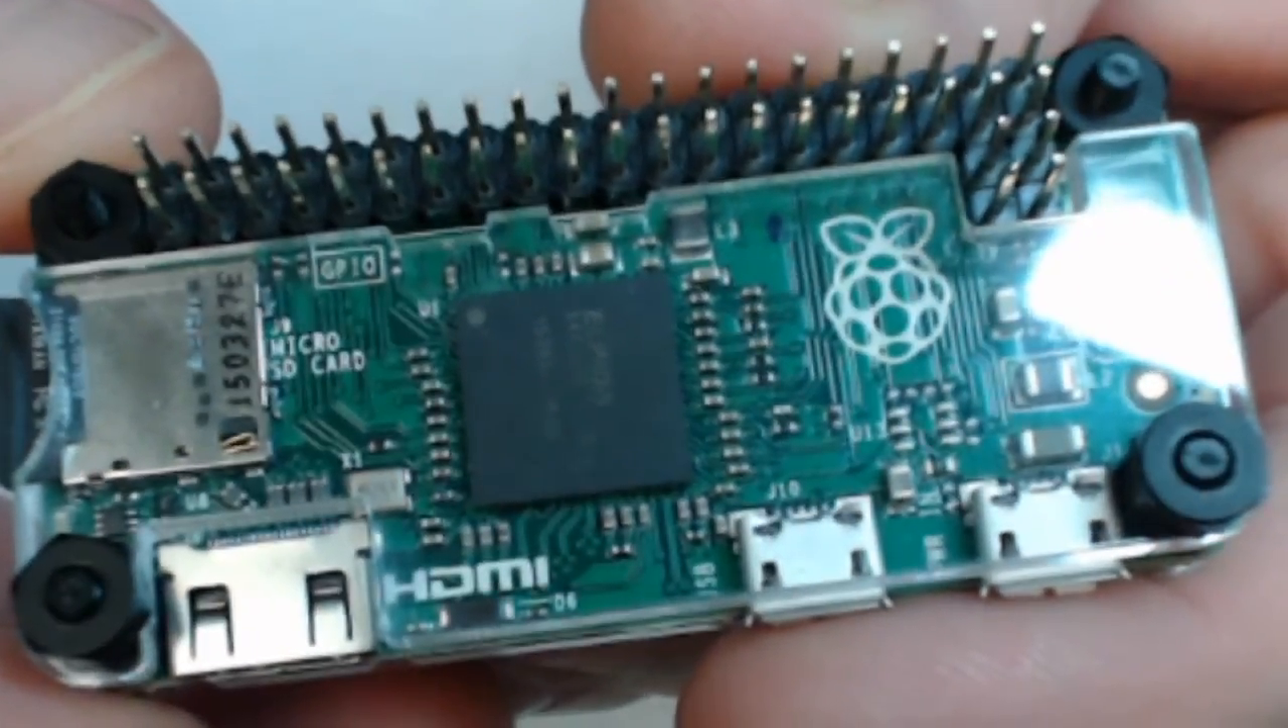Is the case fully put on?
Yes.